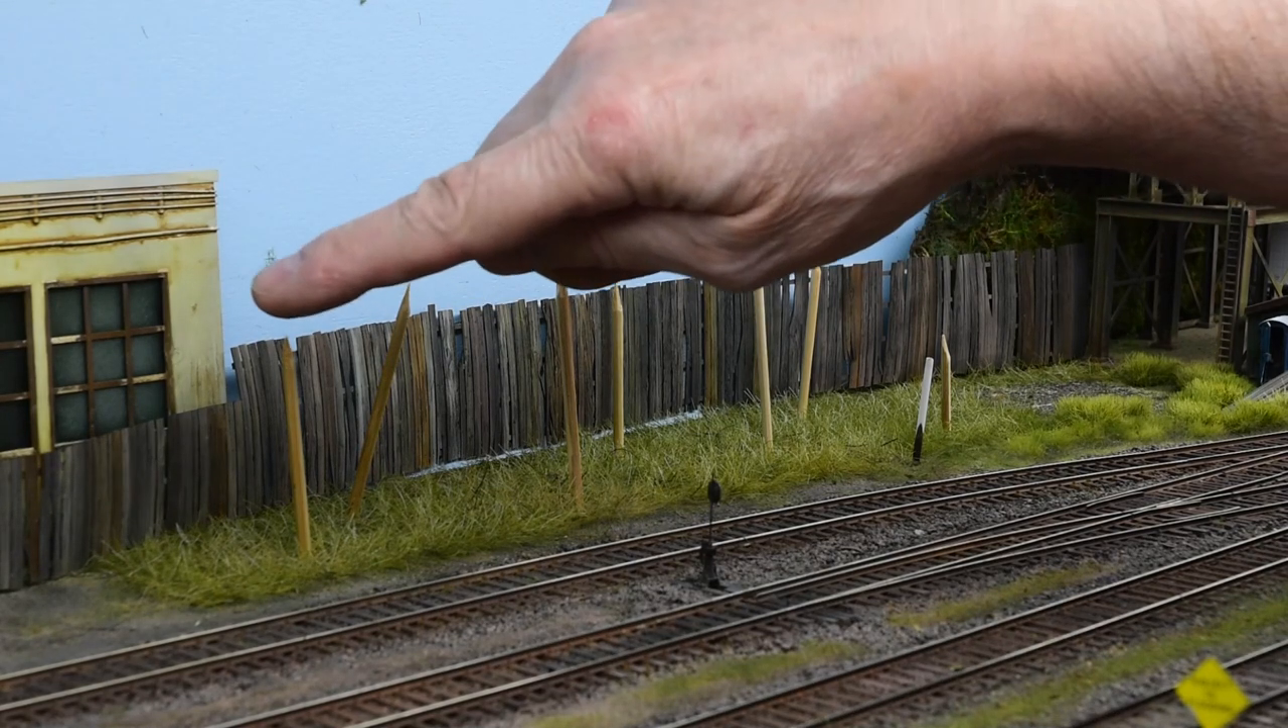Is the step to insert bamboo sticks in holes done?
Yes.